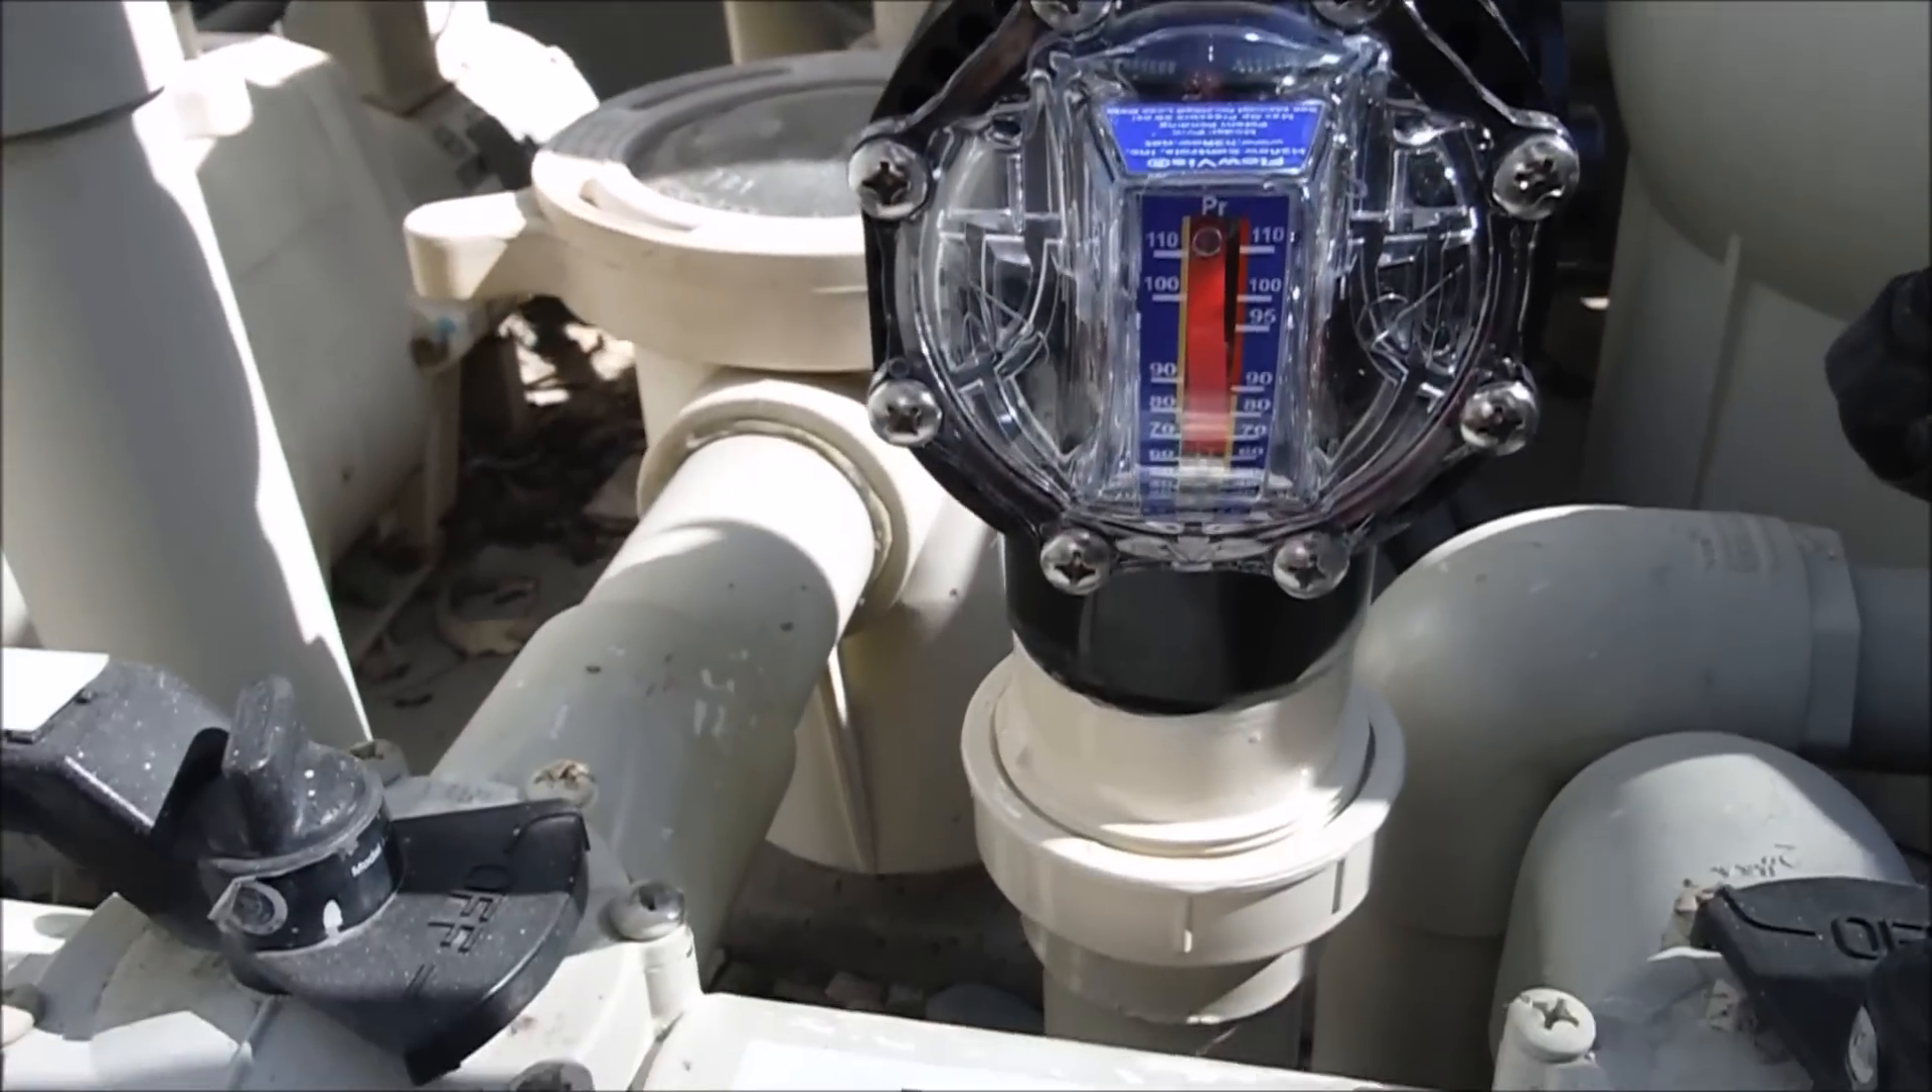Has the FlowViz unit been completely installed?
Yes.